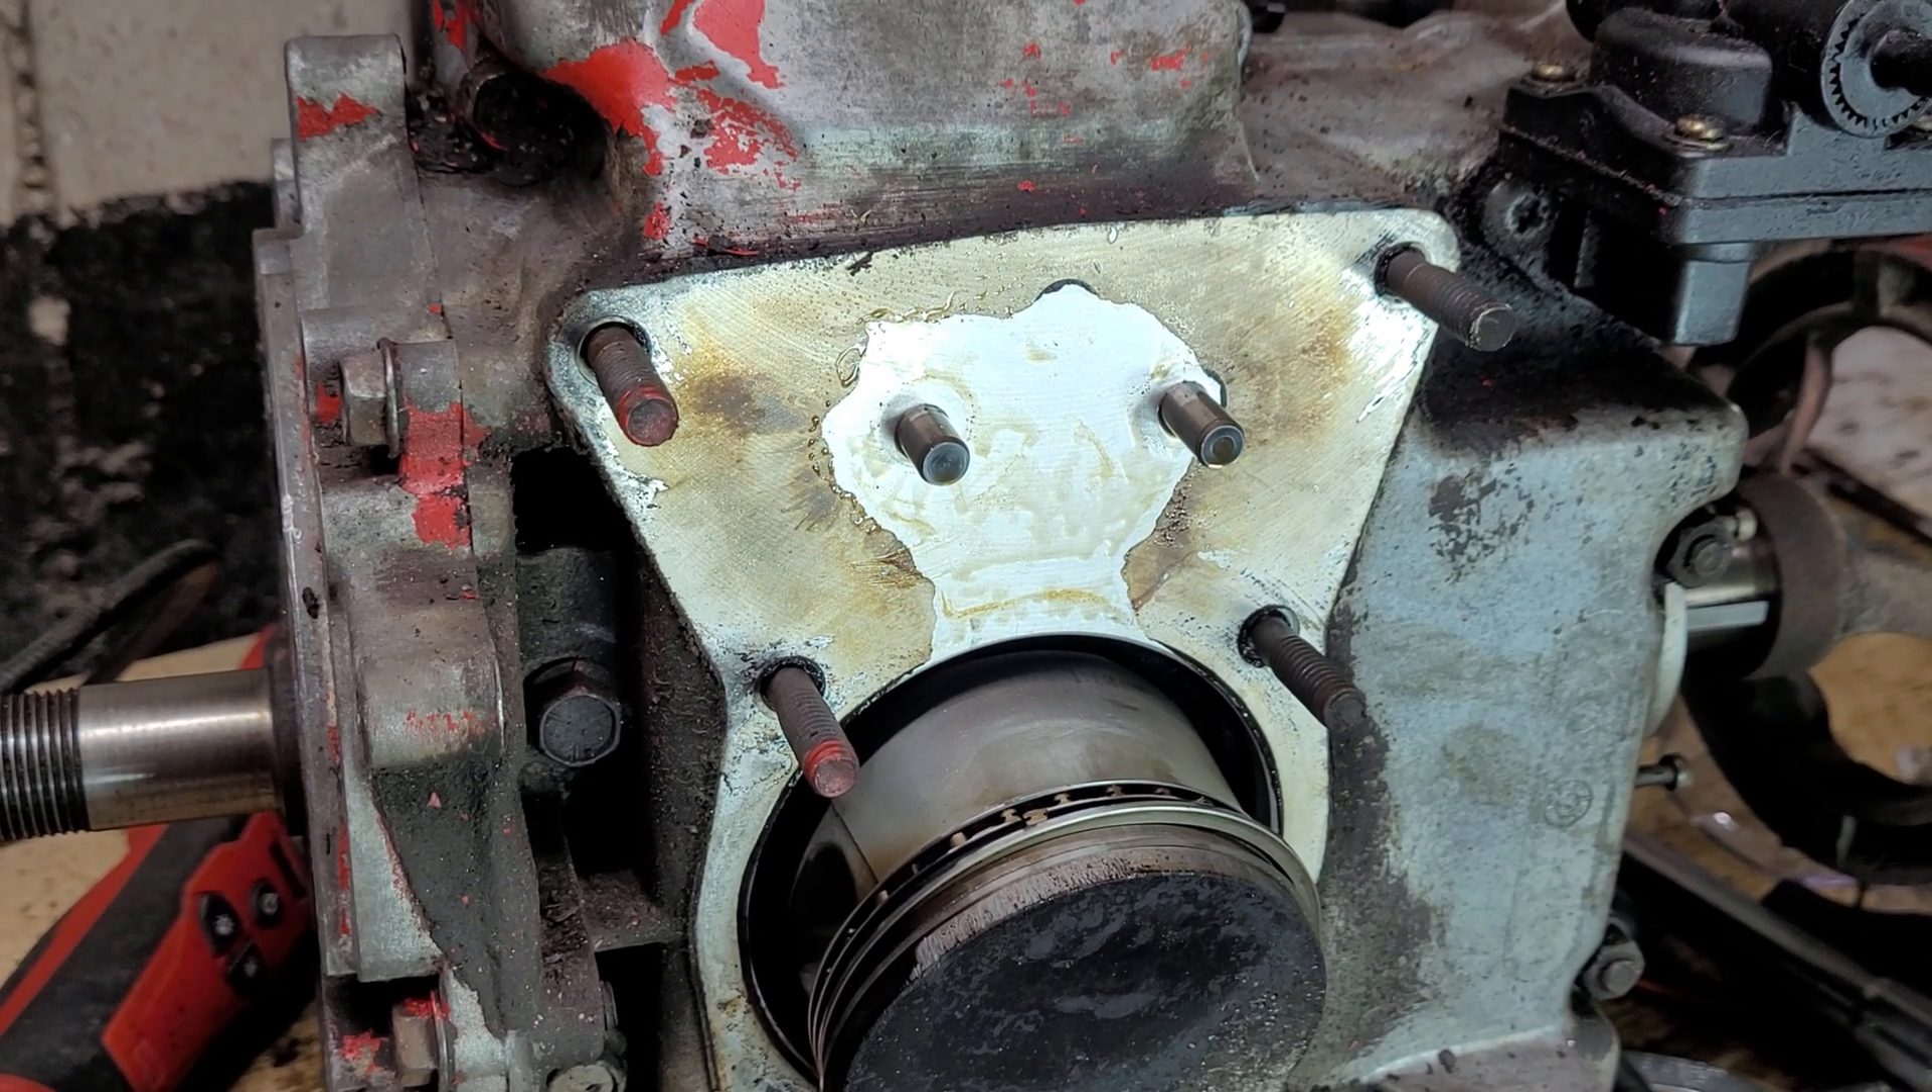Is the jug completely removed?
Yes.